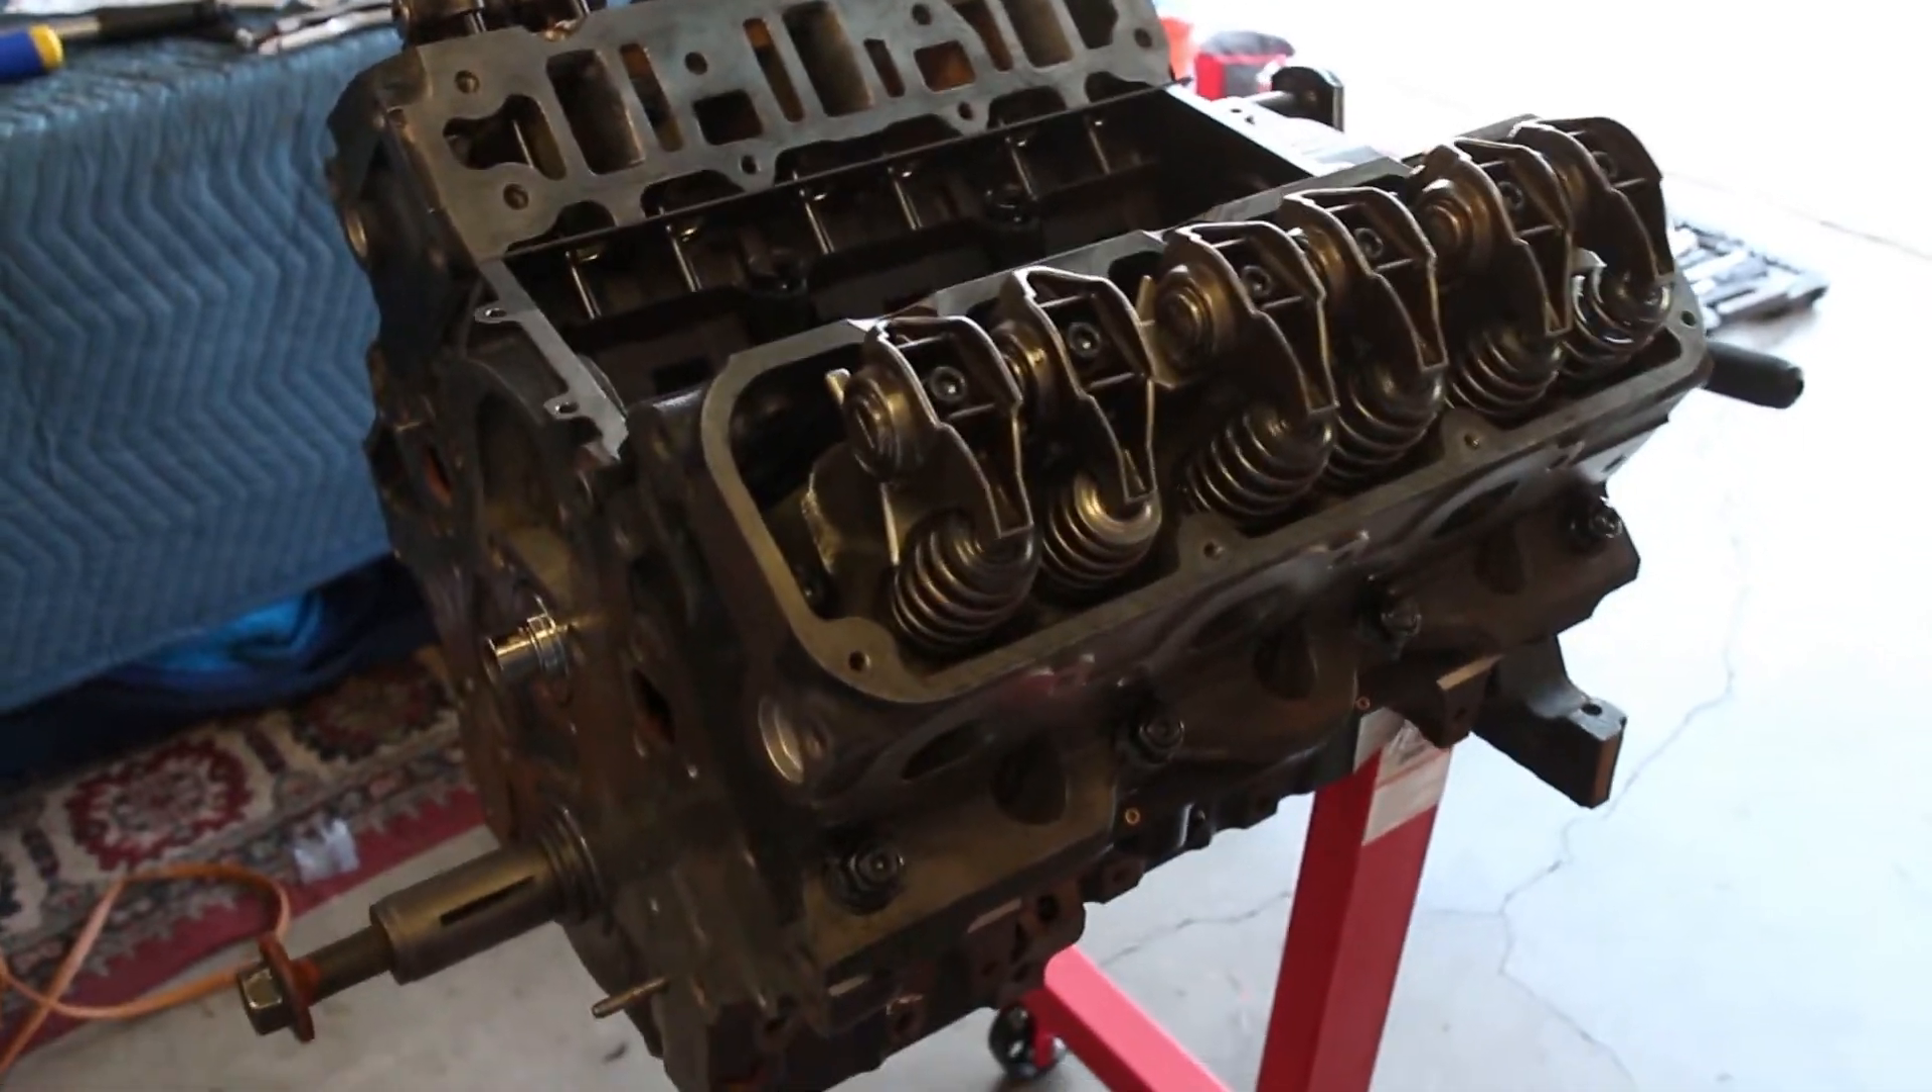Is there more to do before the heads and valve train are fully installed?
No.